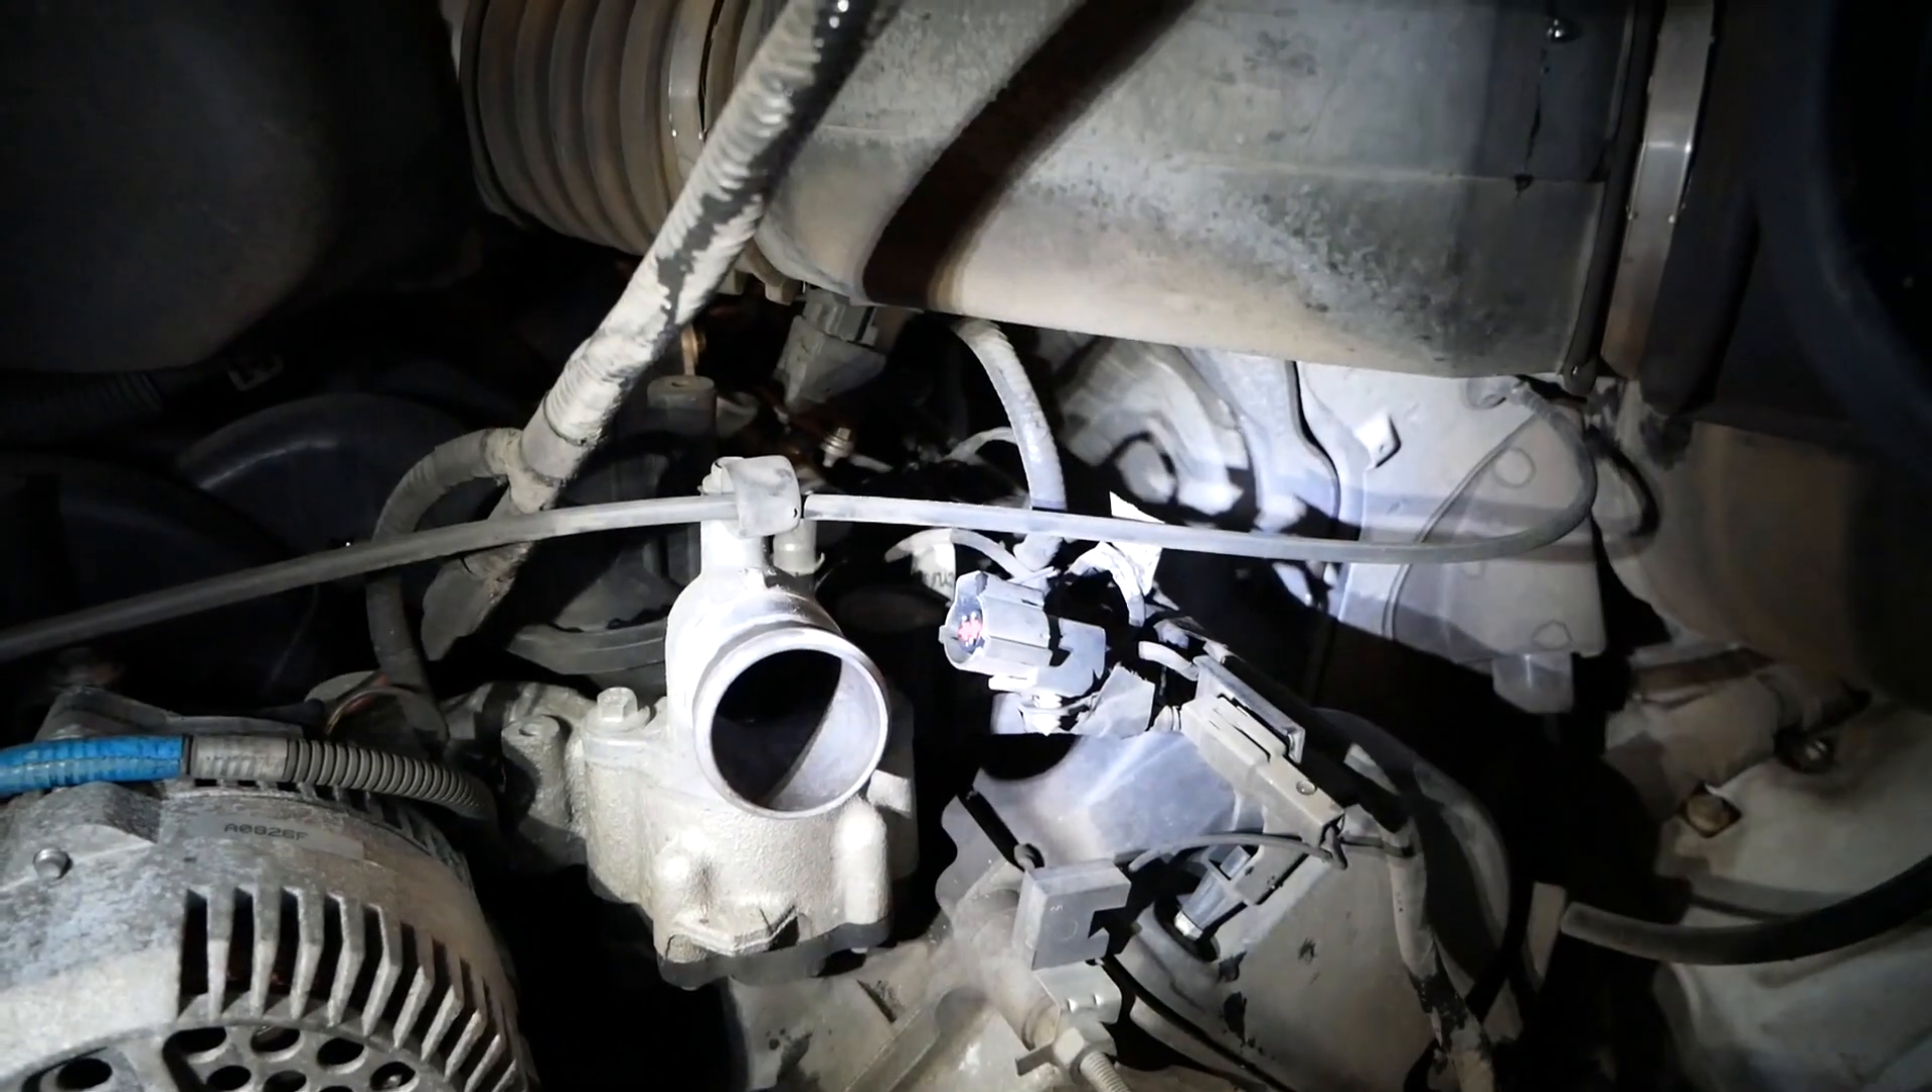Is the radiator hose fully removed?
Yes.